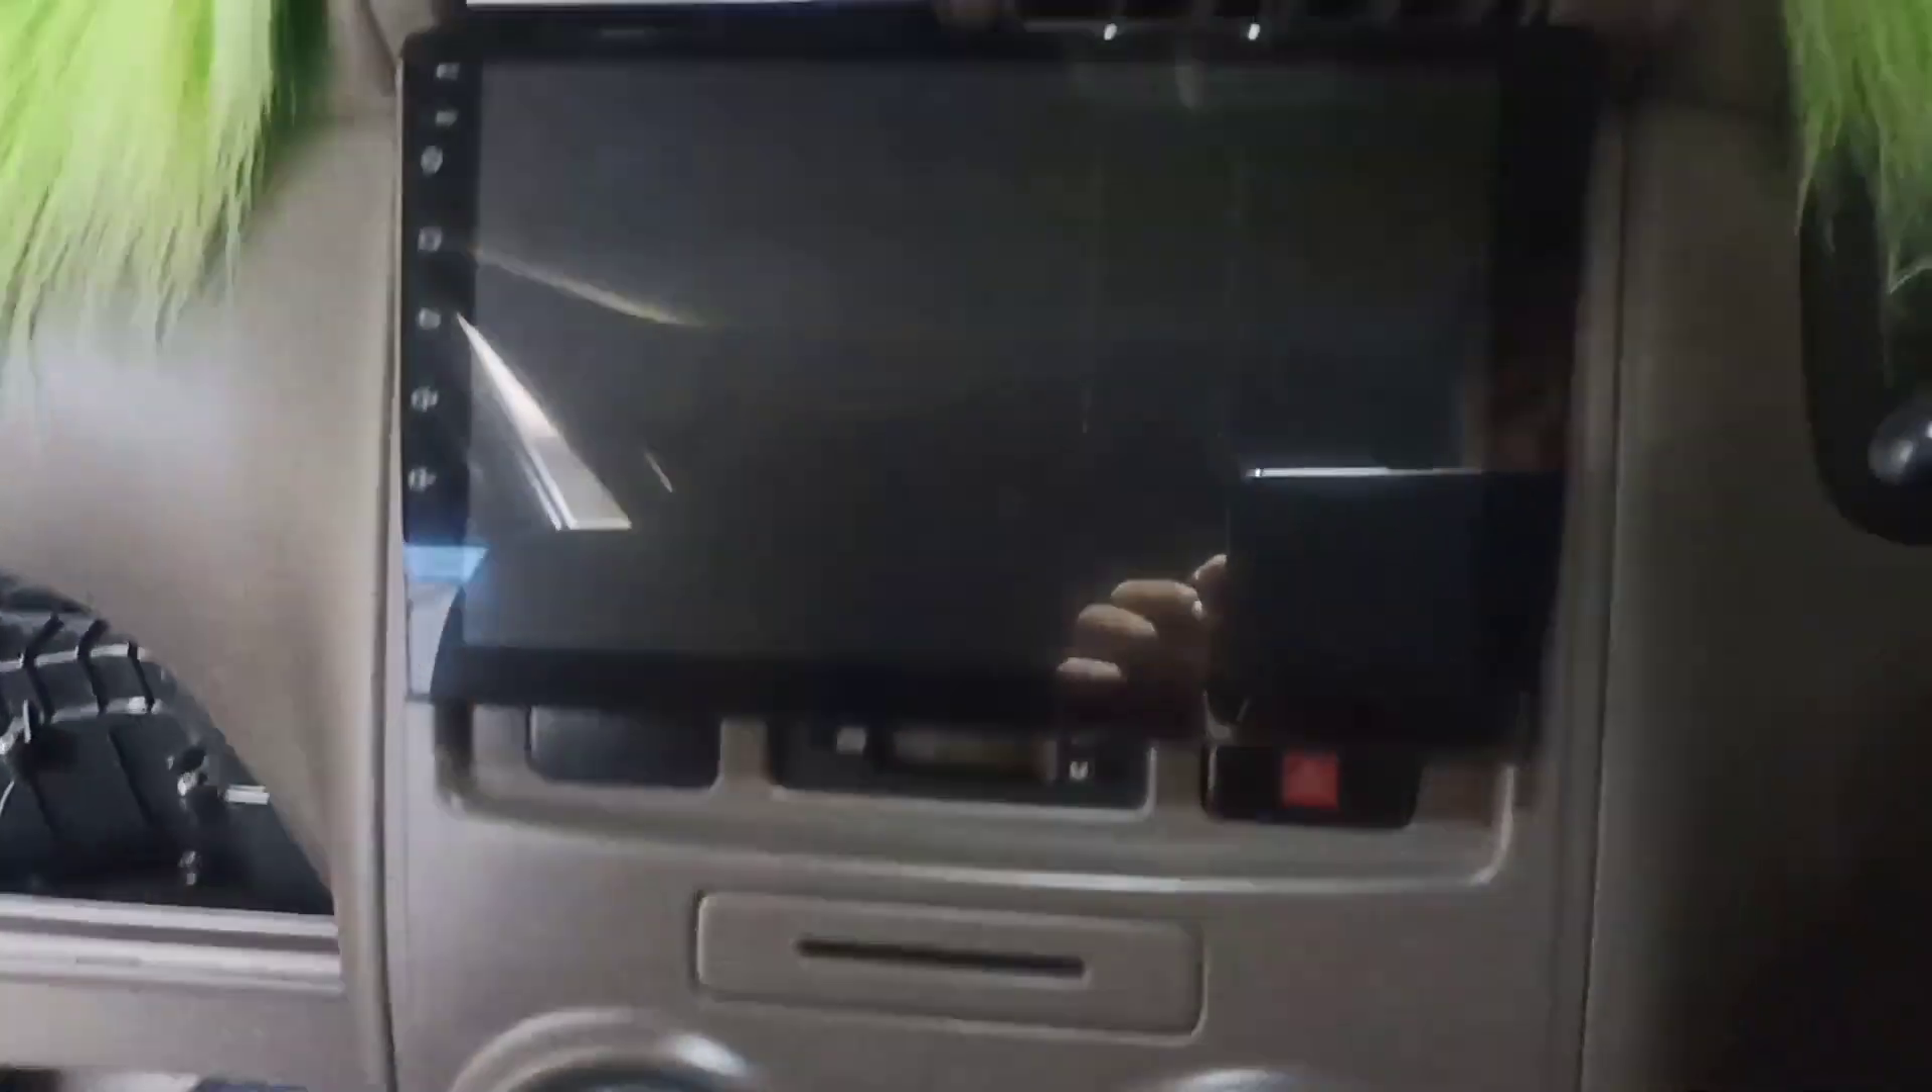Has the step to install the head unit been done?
Yes.